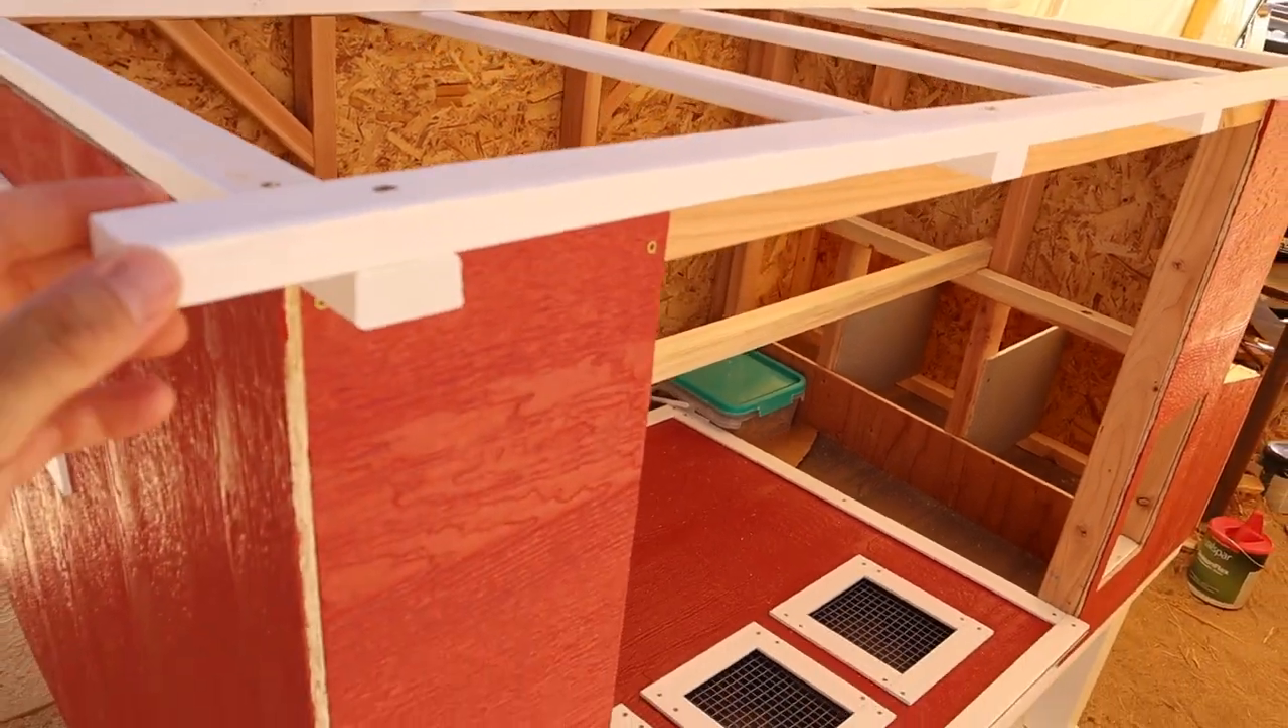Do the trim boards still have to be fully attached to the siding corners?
Yes.